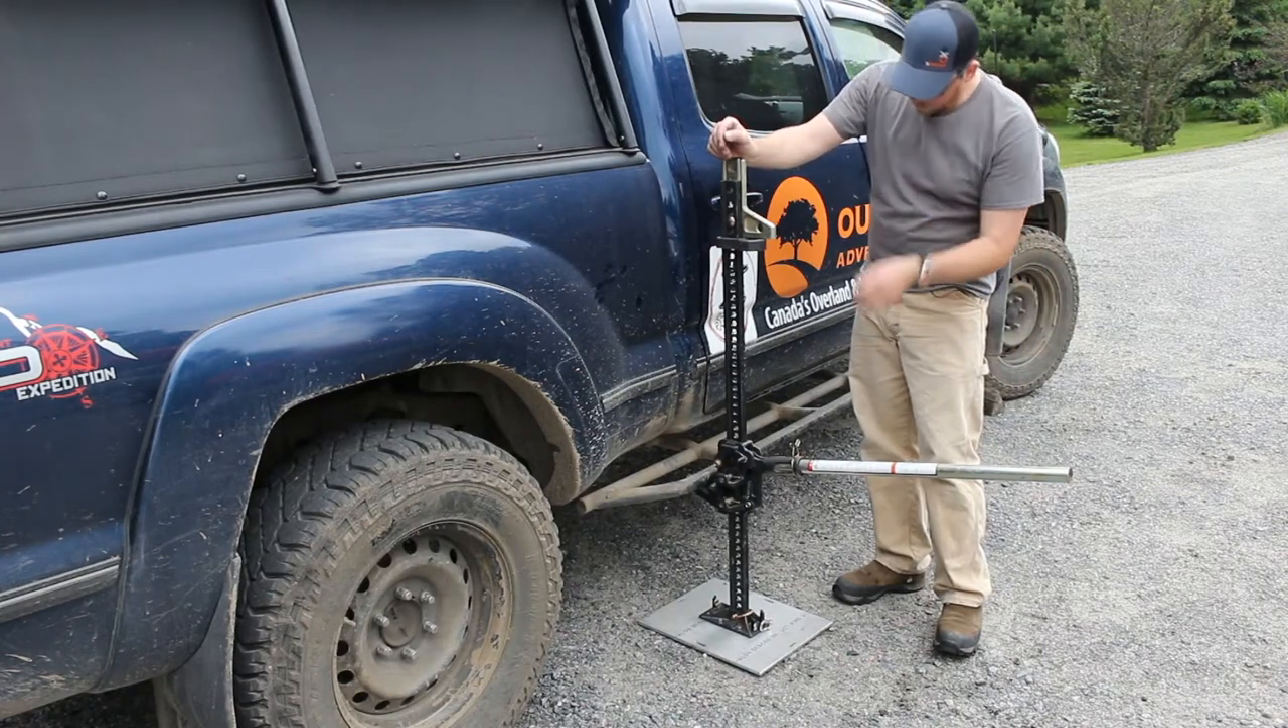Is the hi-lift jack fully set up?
Yes.